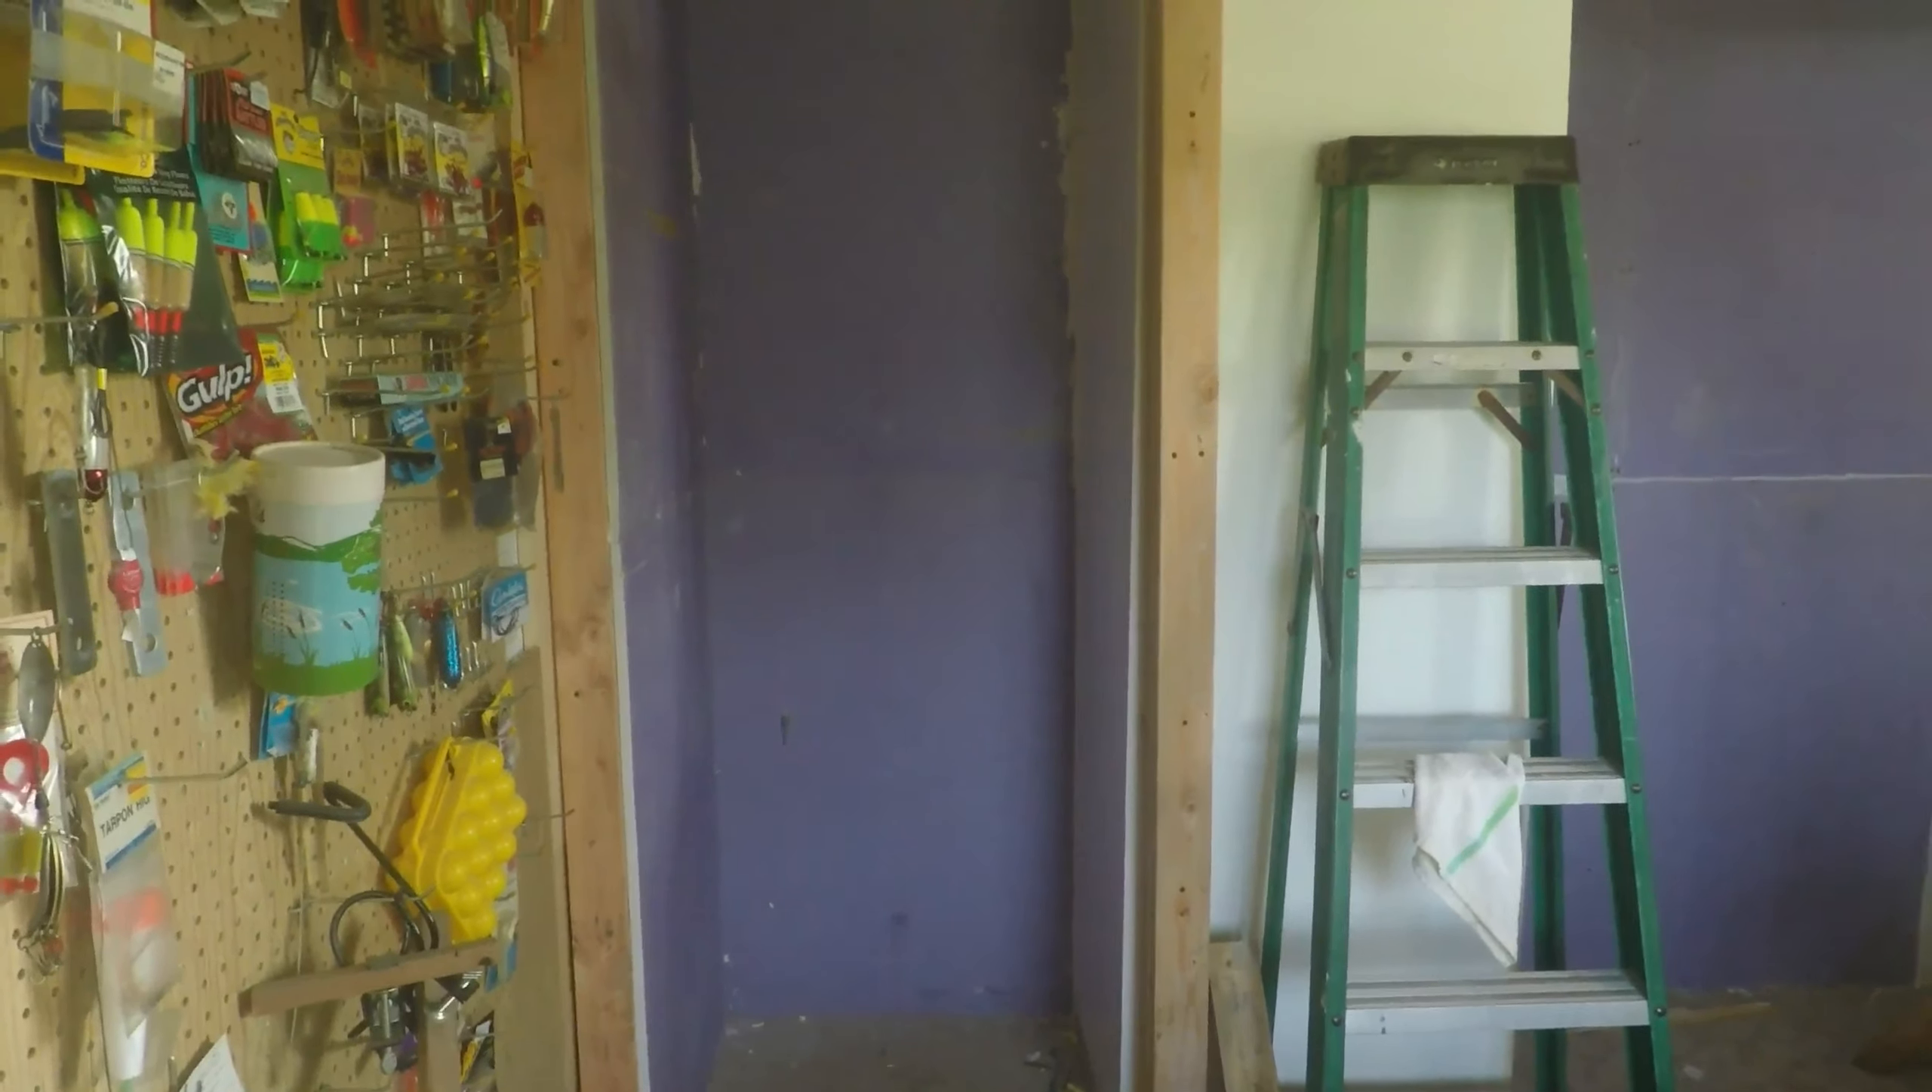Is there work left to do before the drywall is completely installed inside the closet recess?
No.